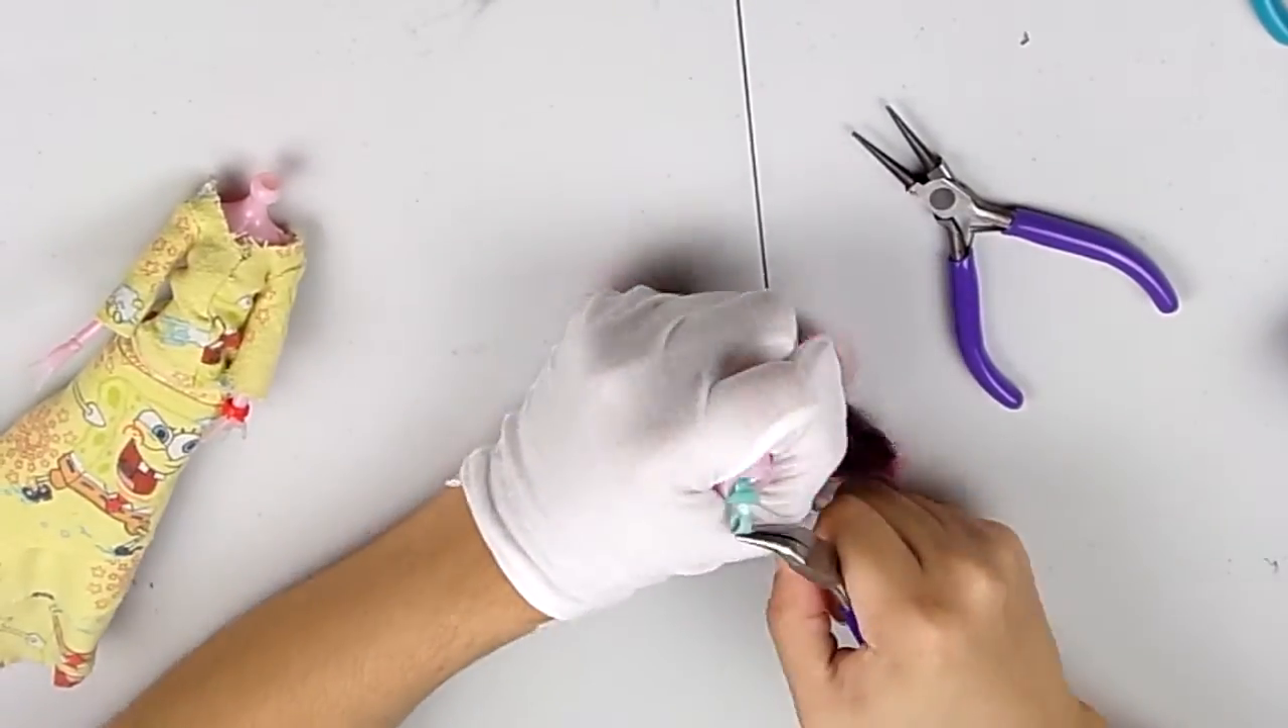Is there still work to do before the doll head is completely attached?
Yes.